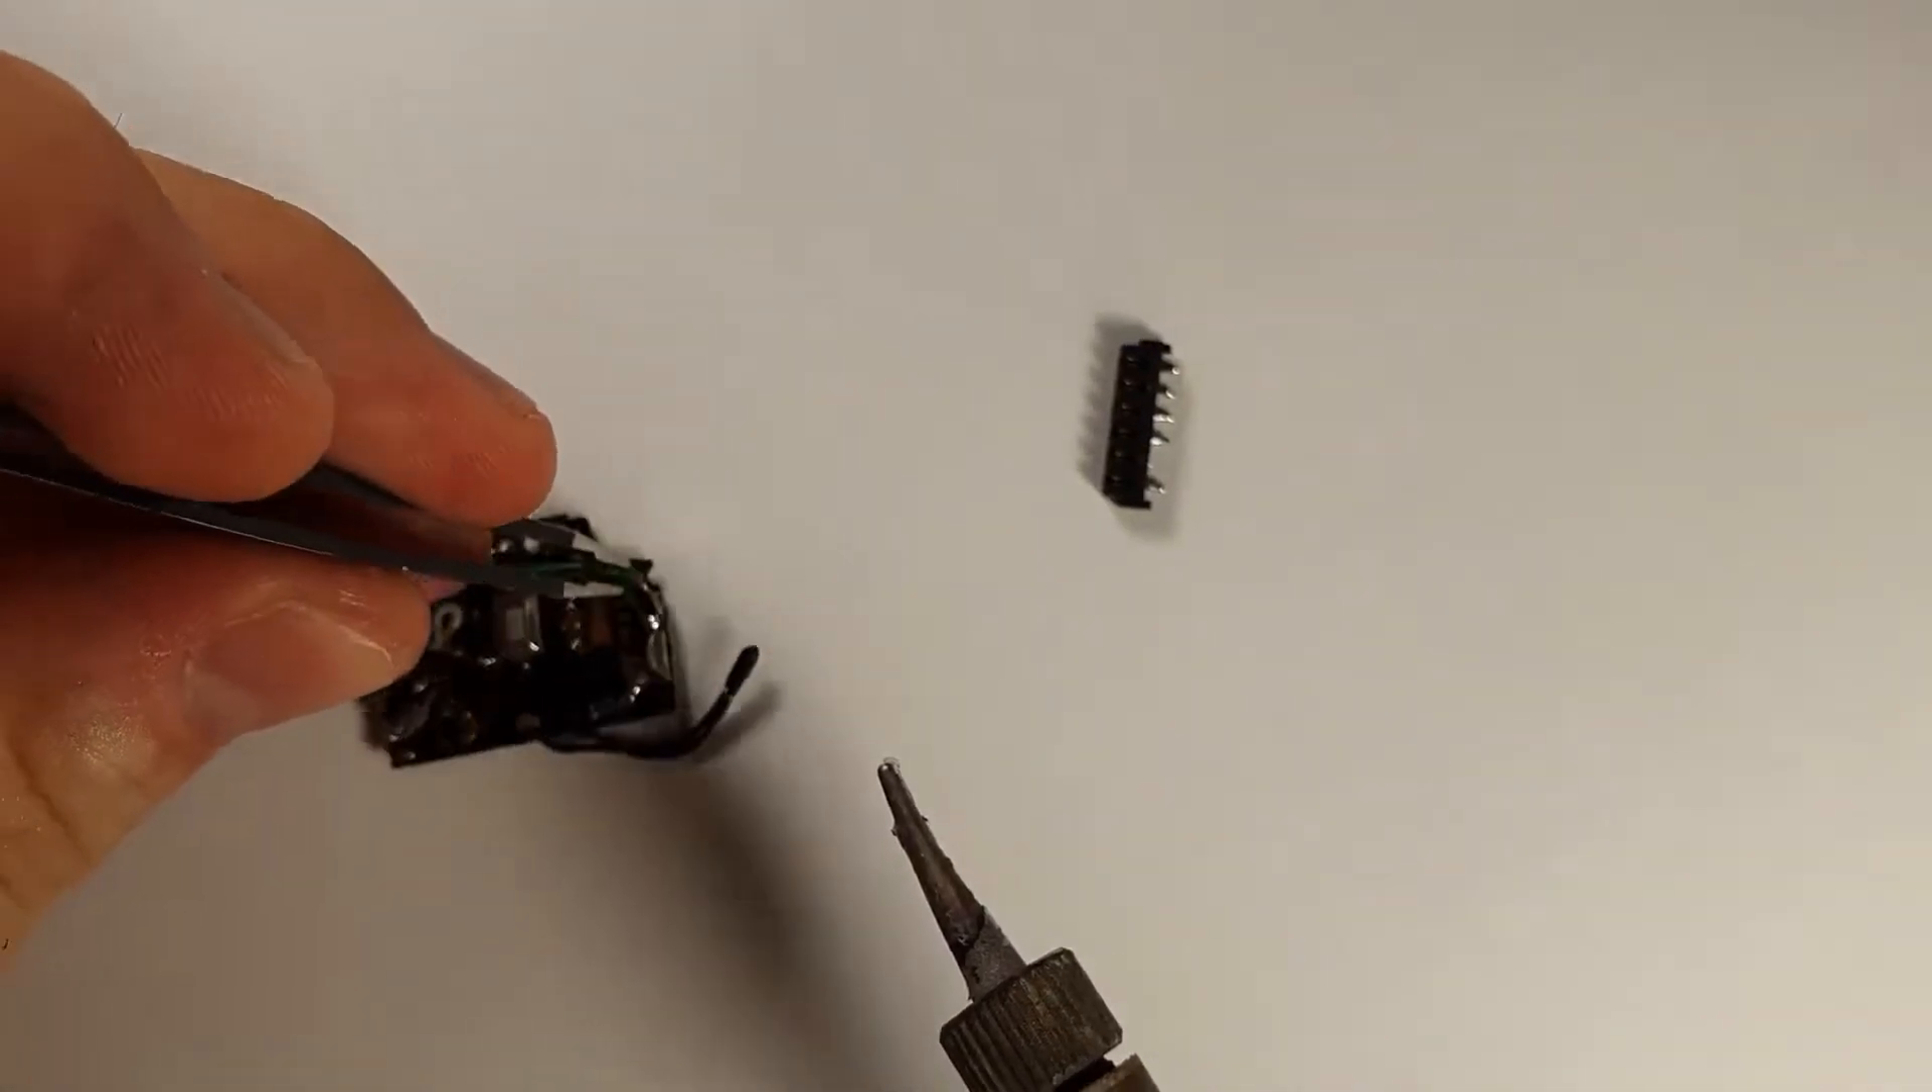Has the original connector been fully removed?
Yes.